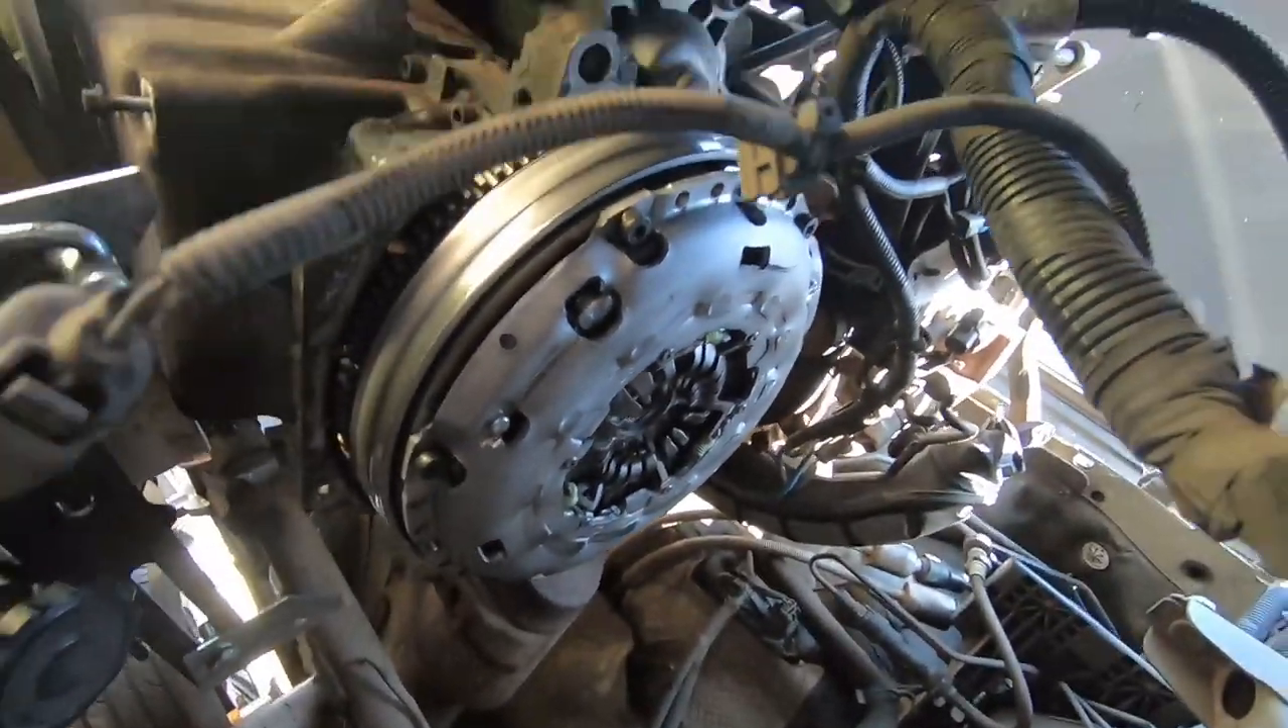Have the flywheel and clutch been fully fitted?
Yes.